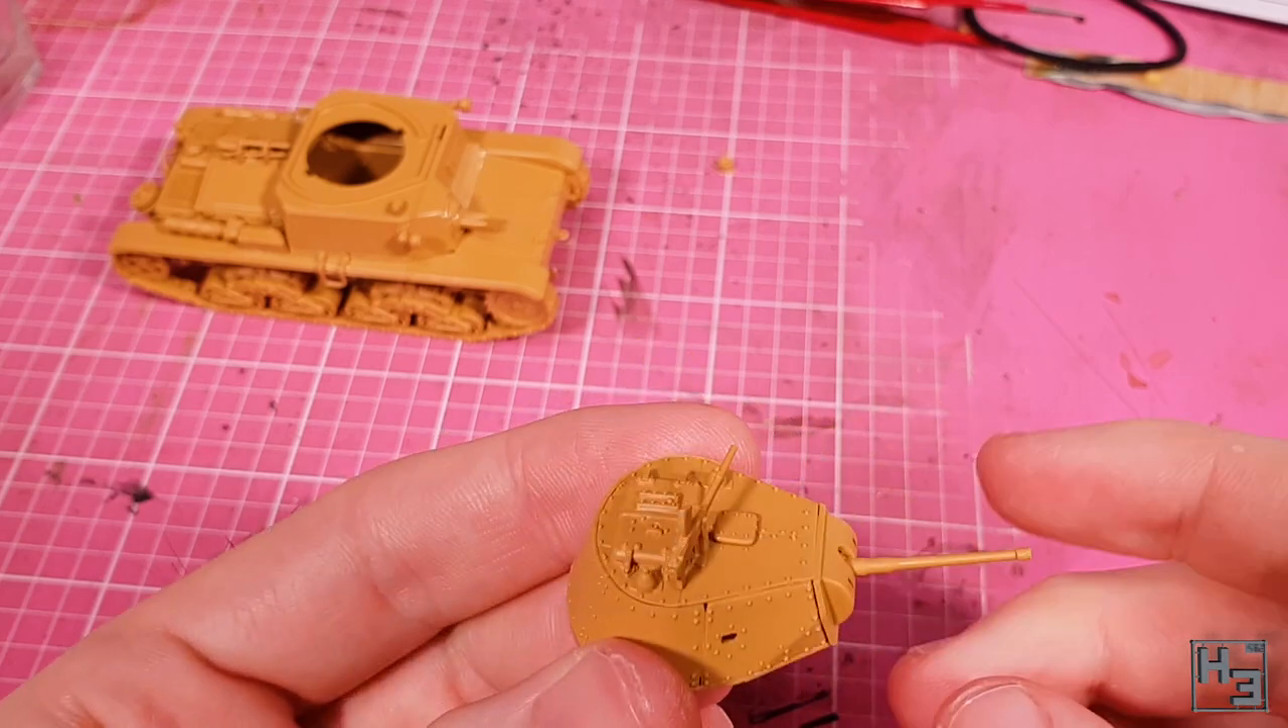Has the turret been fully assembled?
Yes.